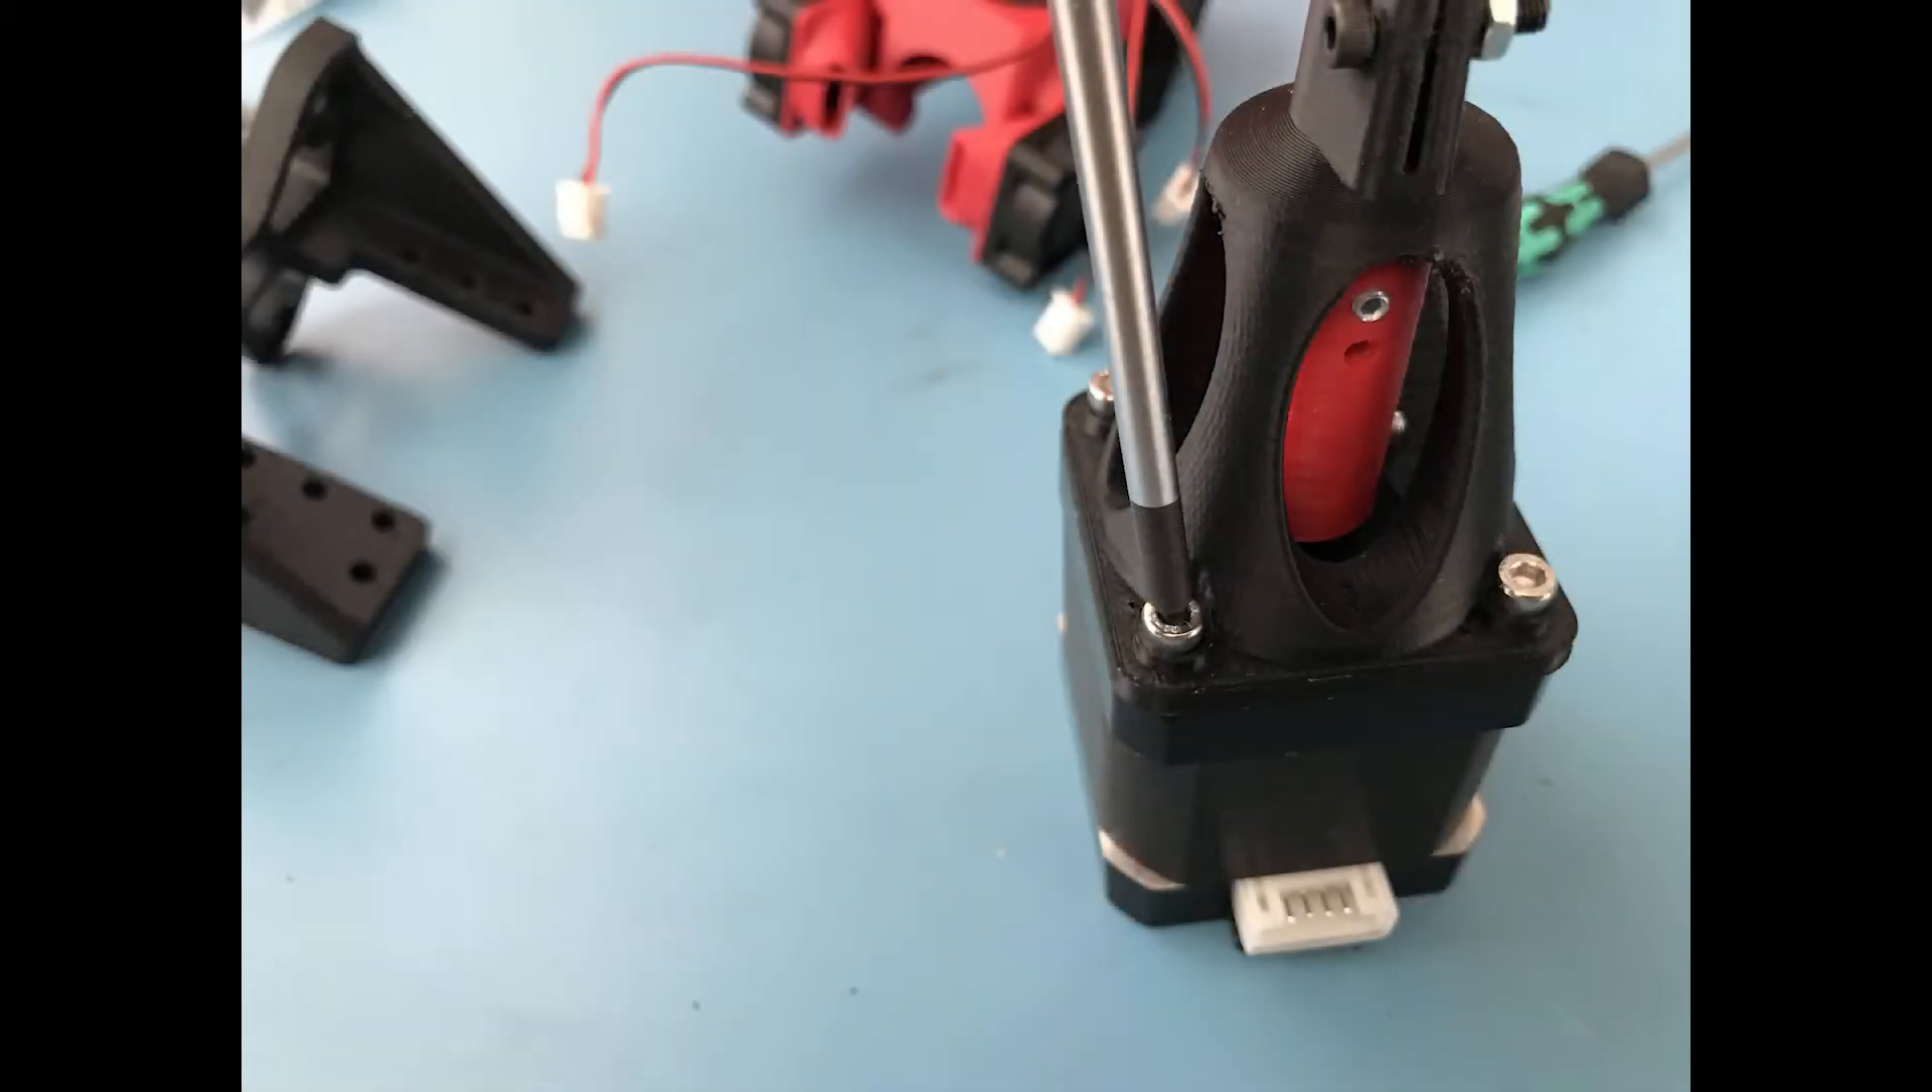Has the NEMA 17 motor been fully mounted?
No.